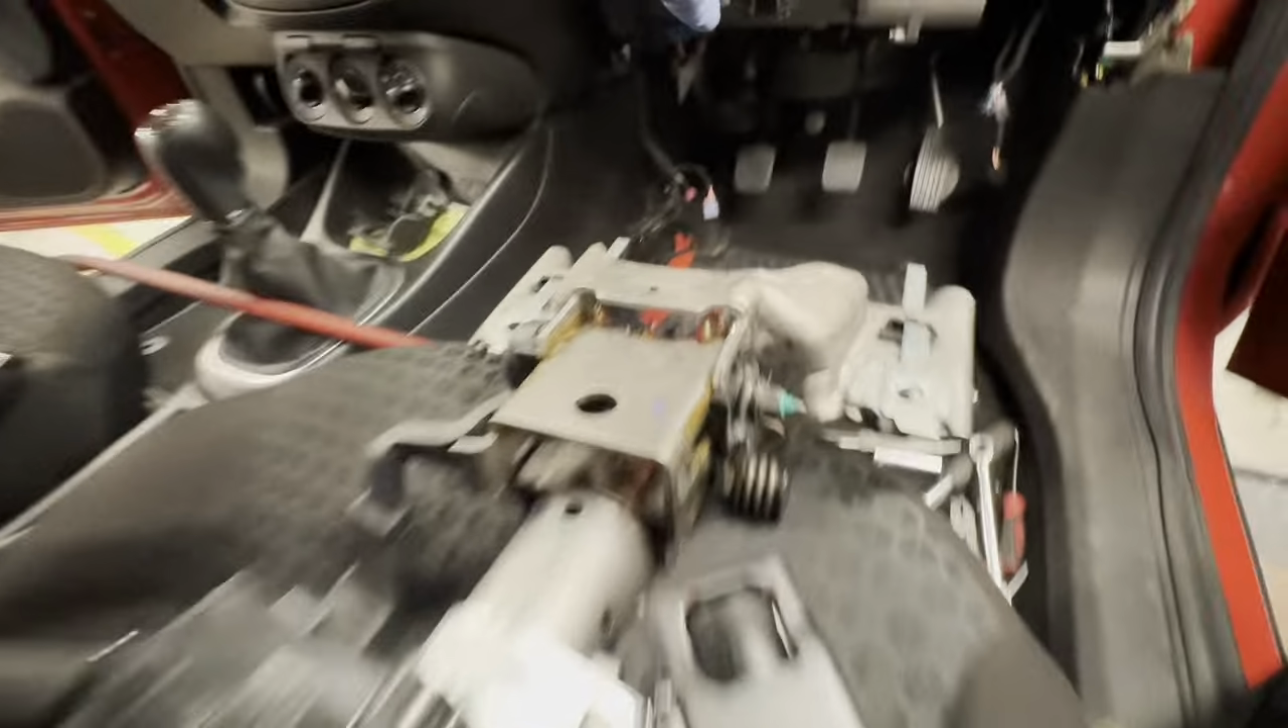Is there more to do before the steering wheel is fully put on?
Yes.